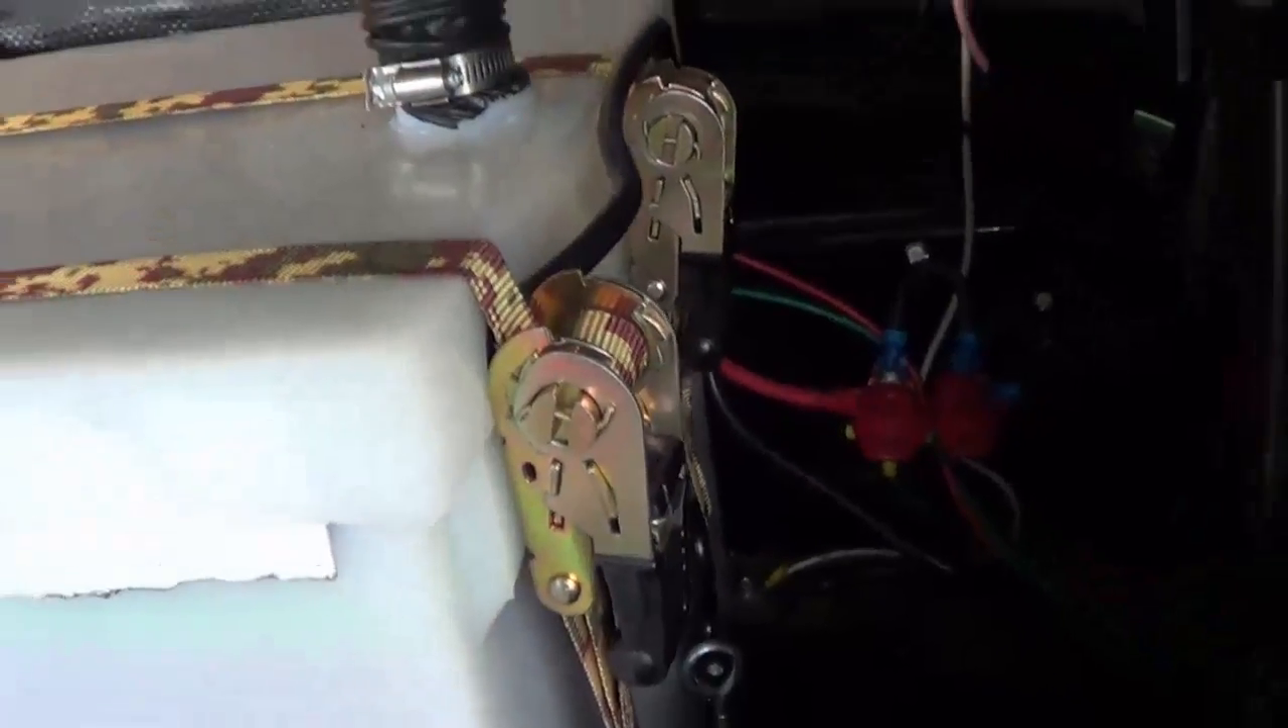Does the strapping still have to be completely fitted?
No.